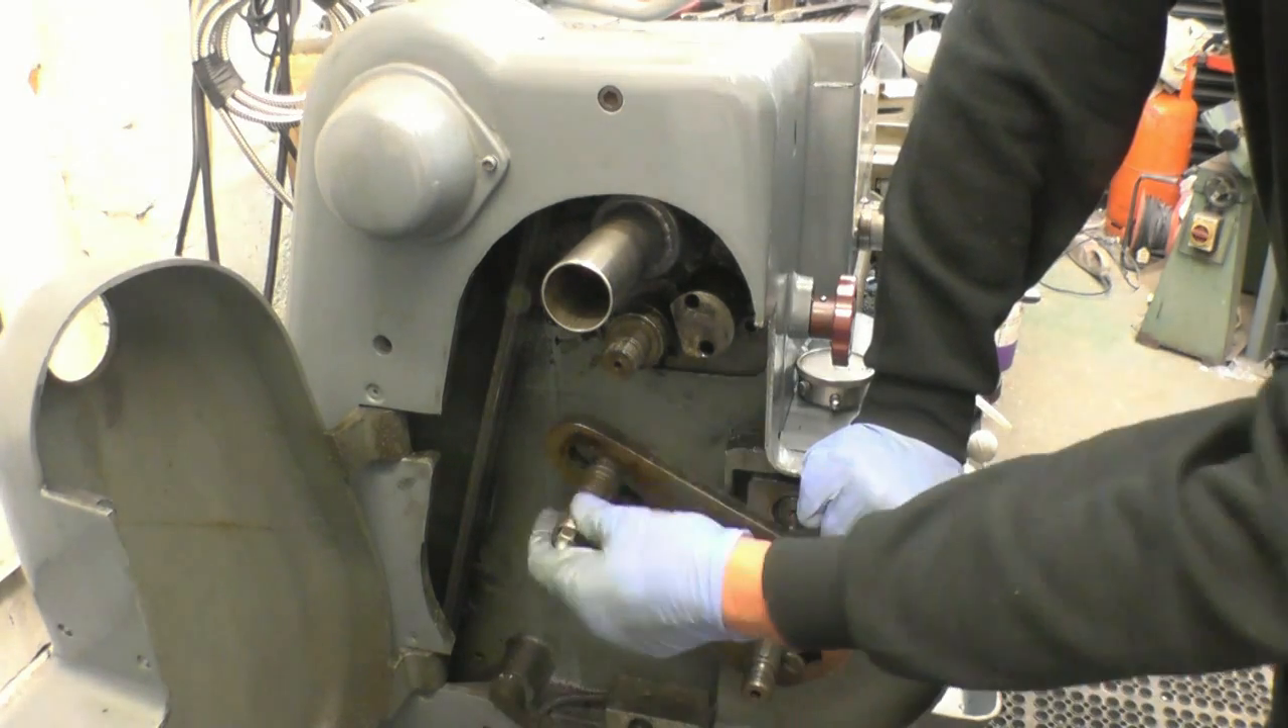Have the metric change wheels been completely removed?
Yes.